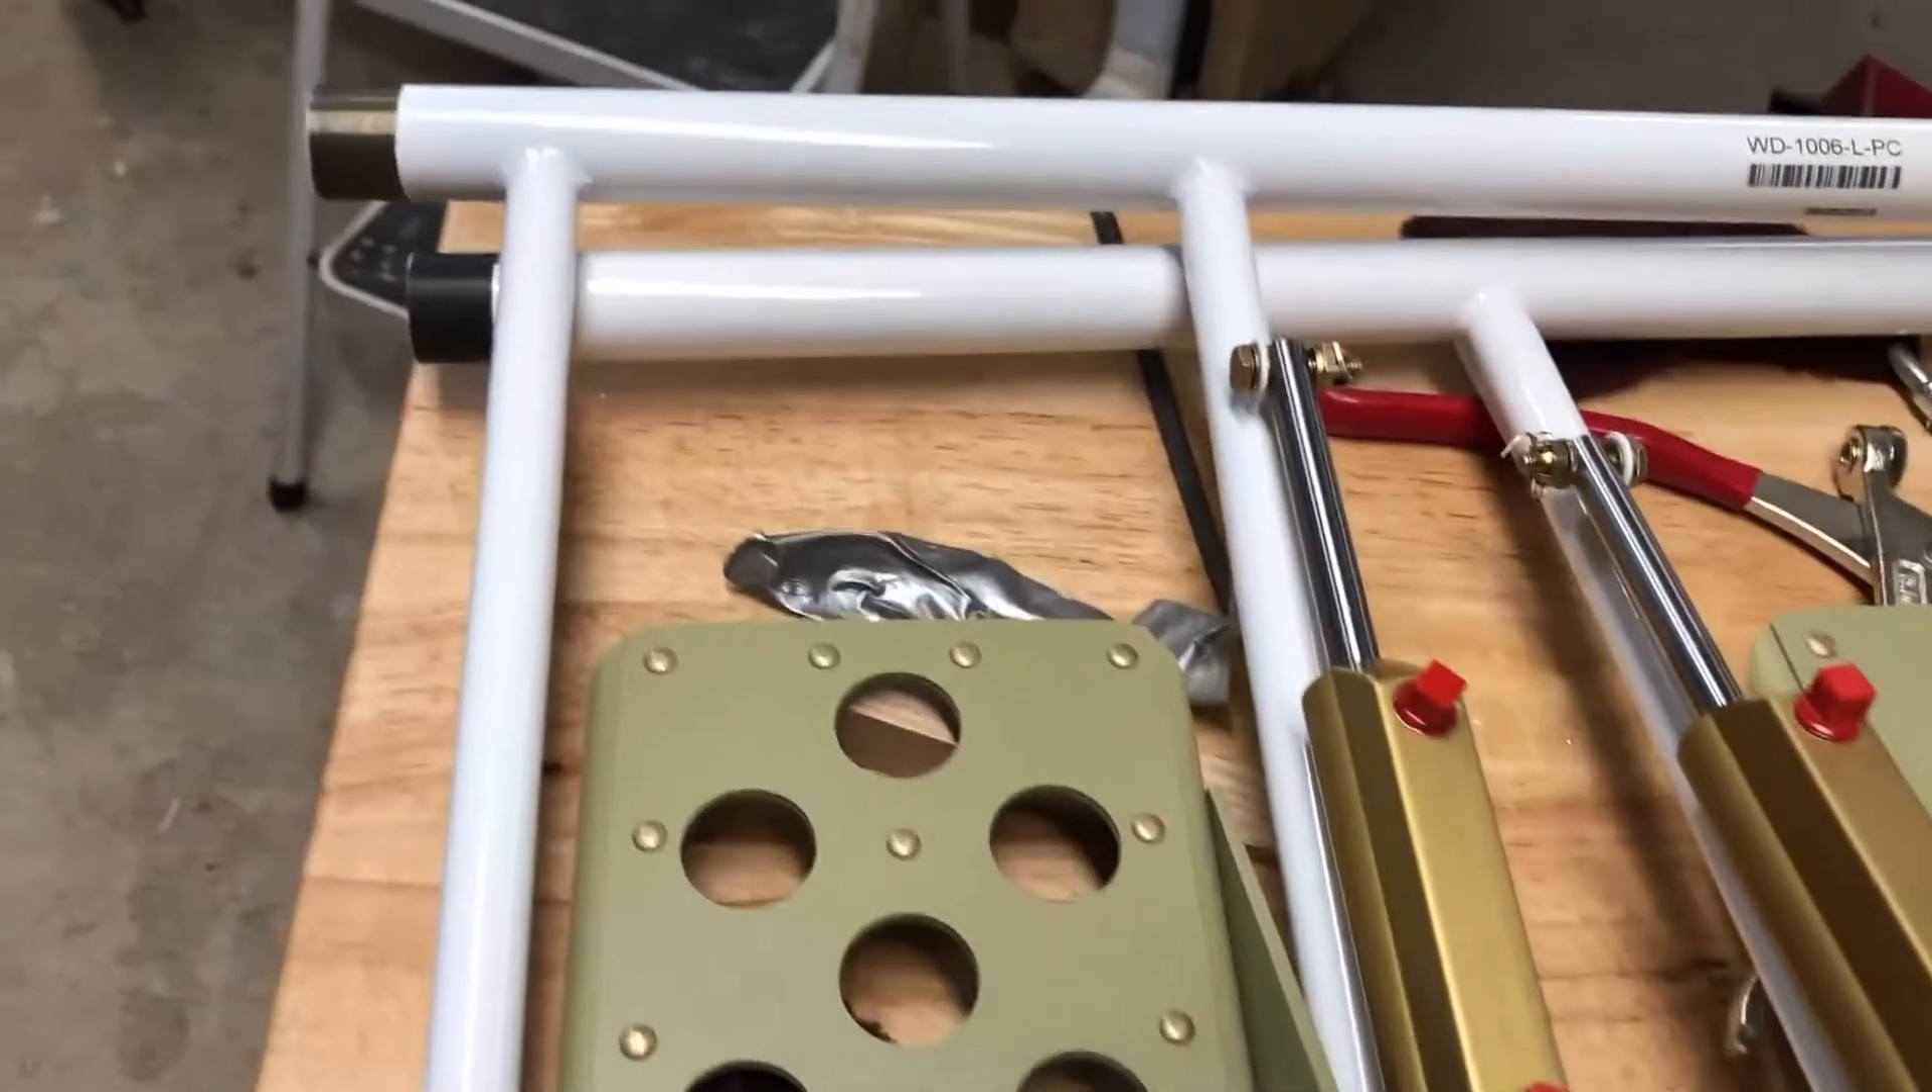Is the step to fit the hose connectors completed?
No.